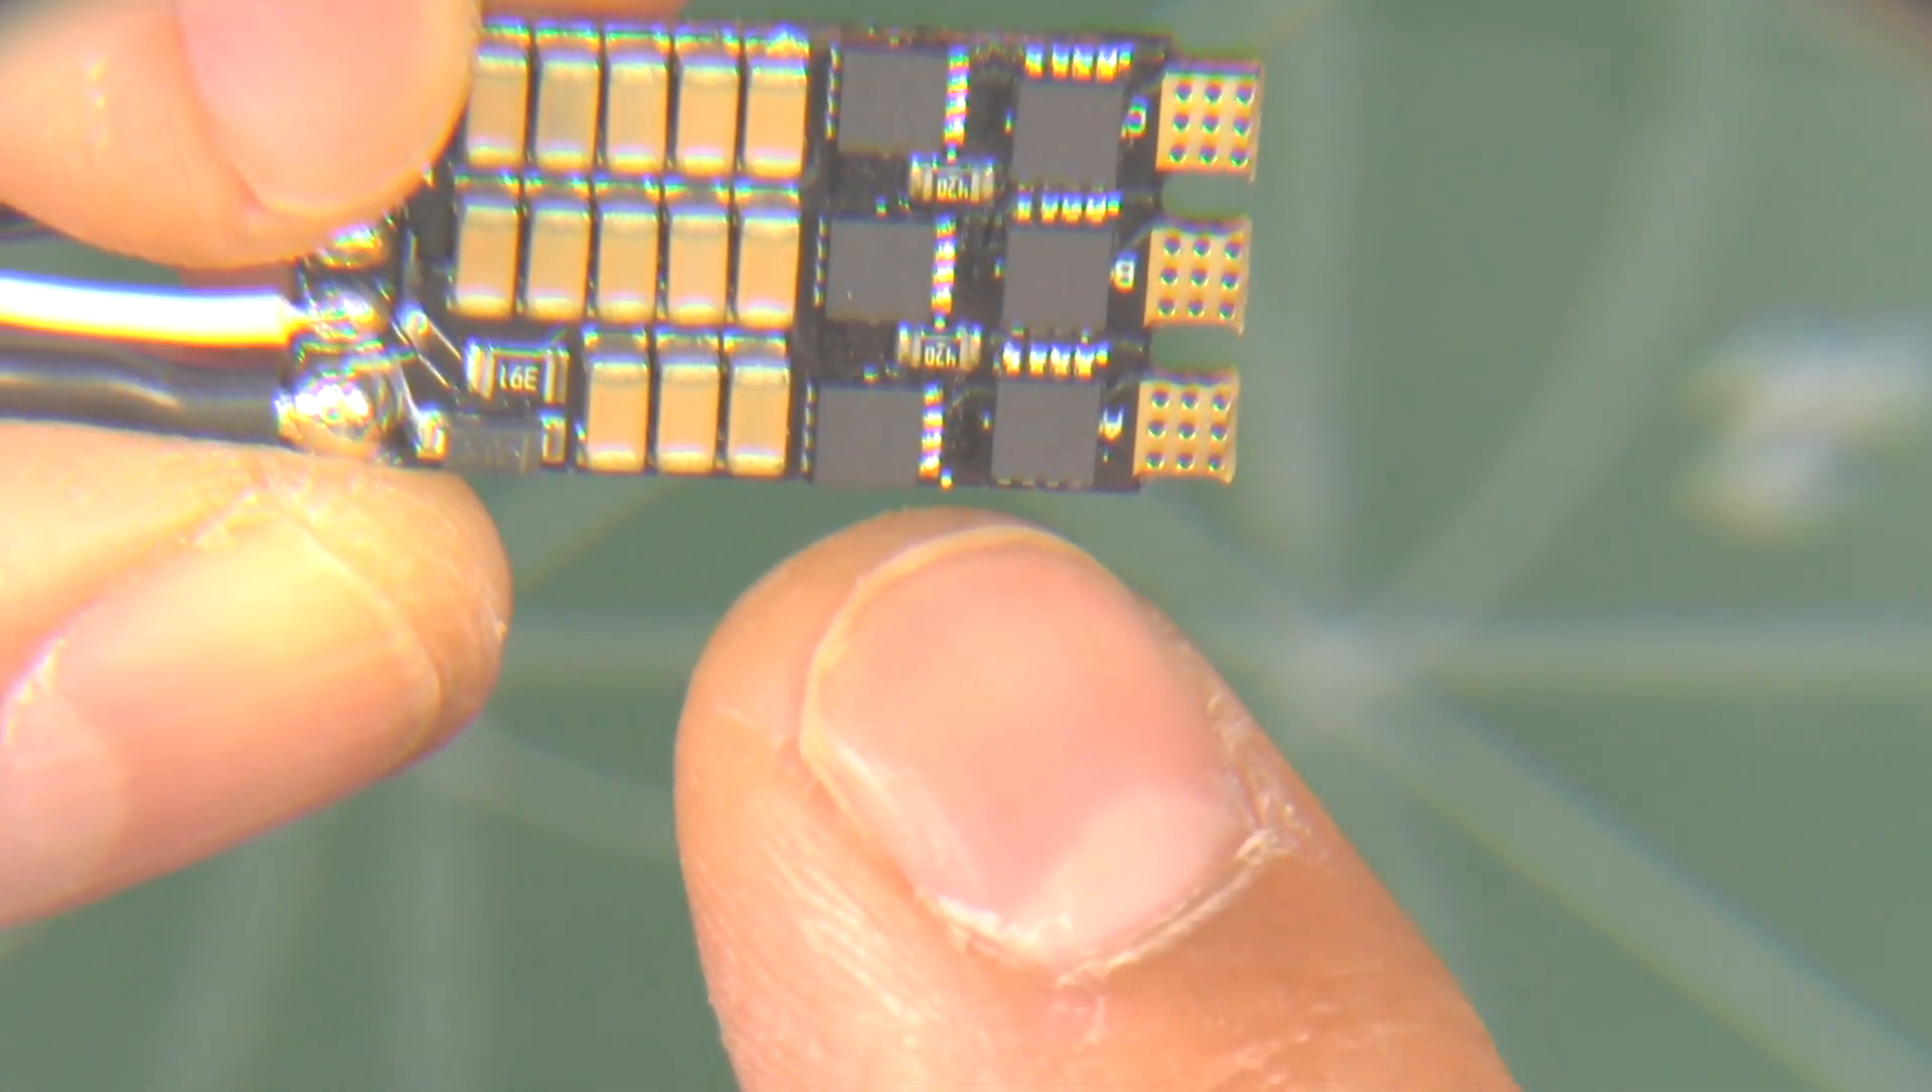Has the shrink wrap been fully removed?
Yes.